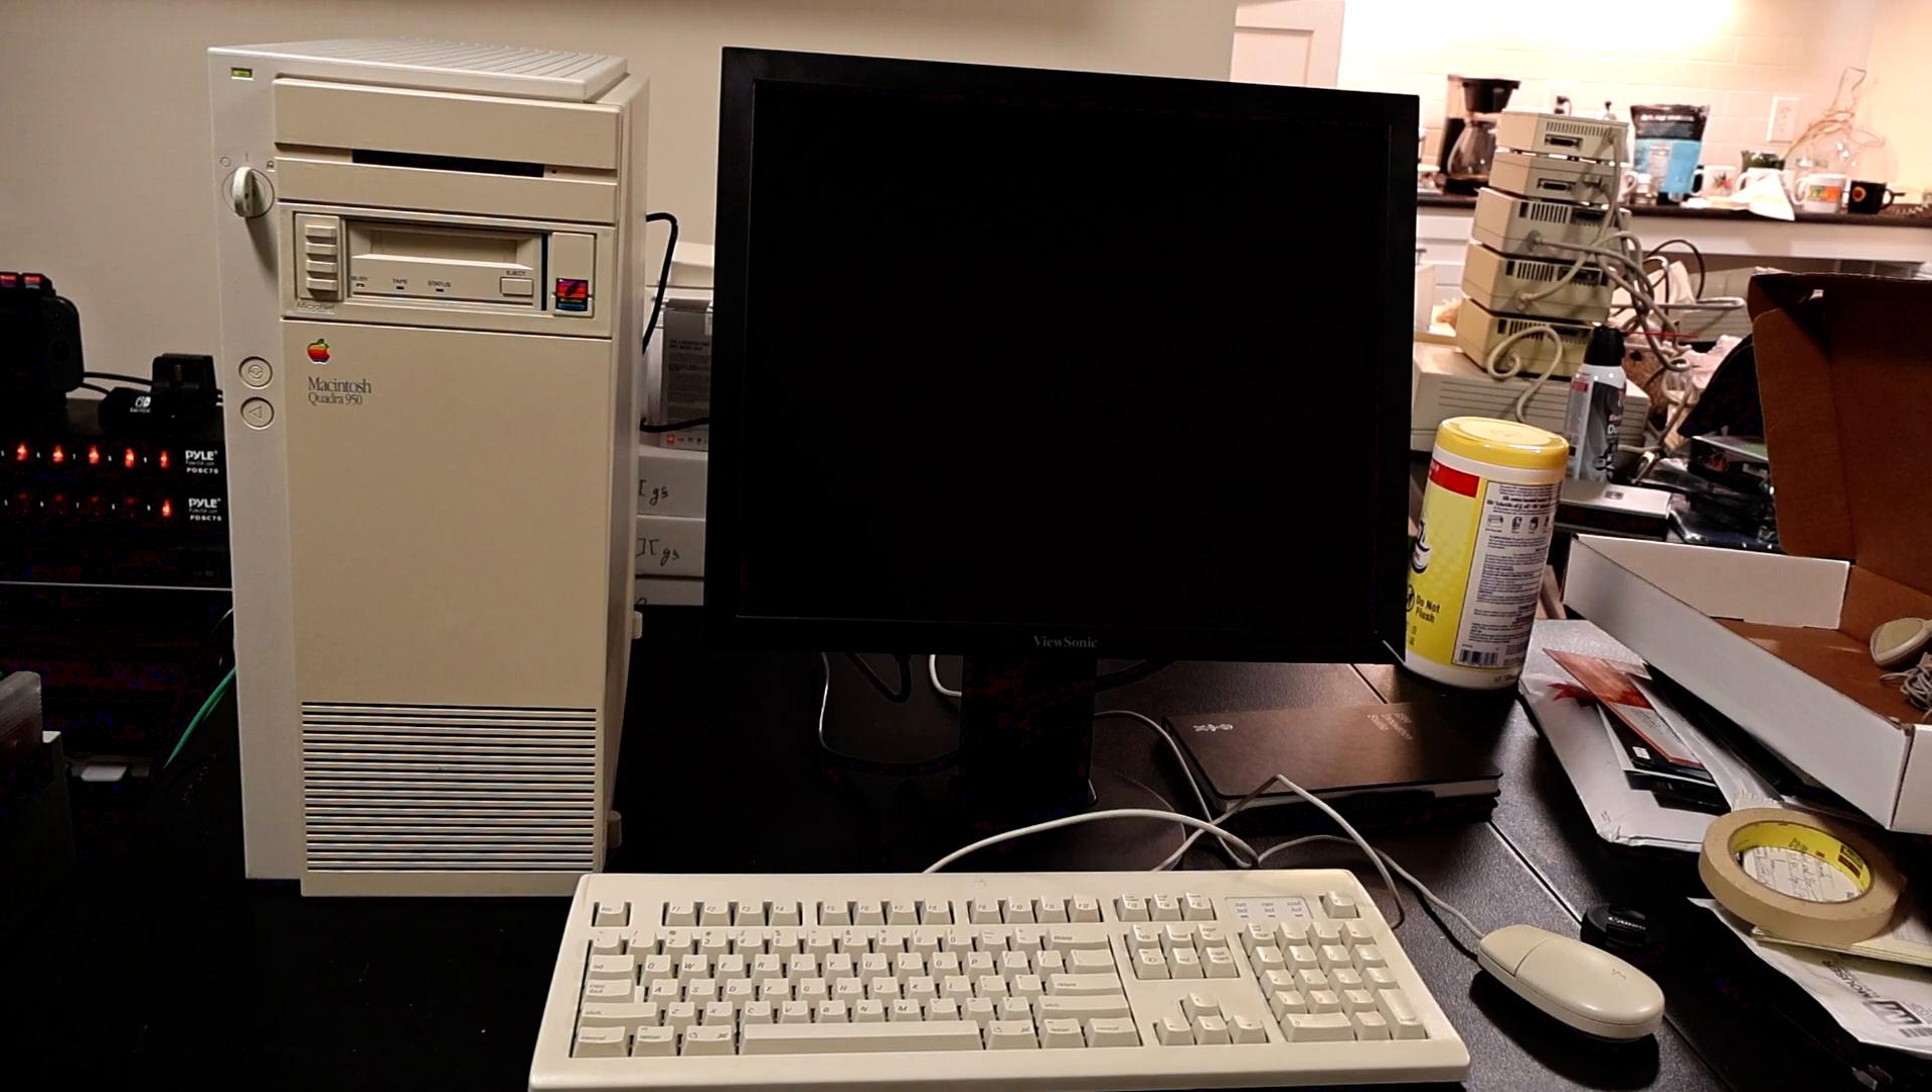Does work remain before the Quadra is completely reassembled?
No.